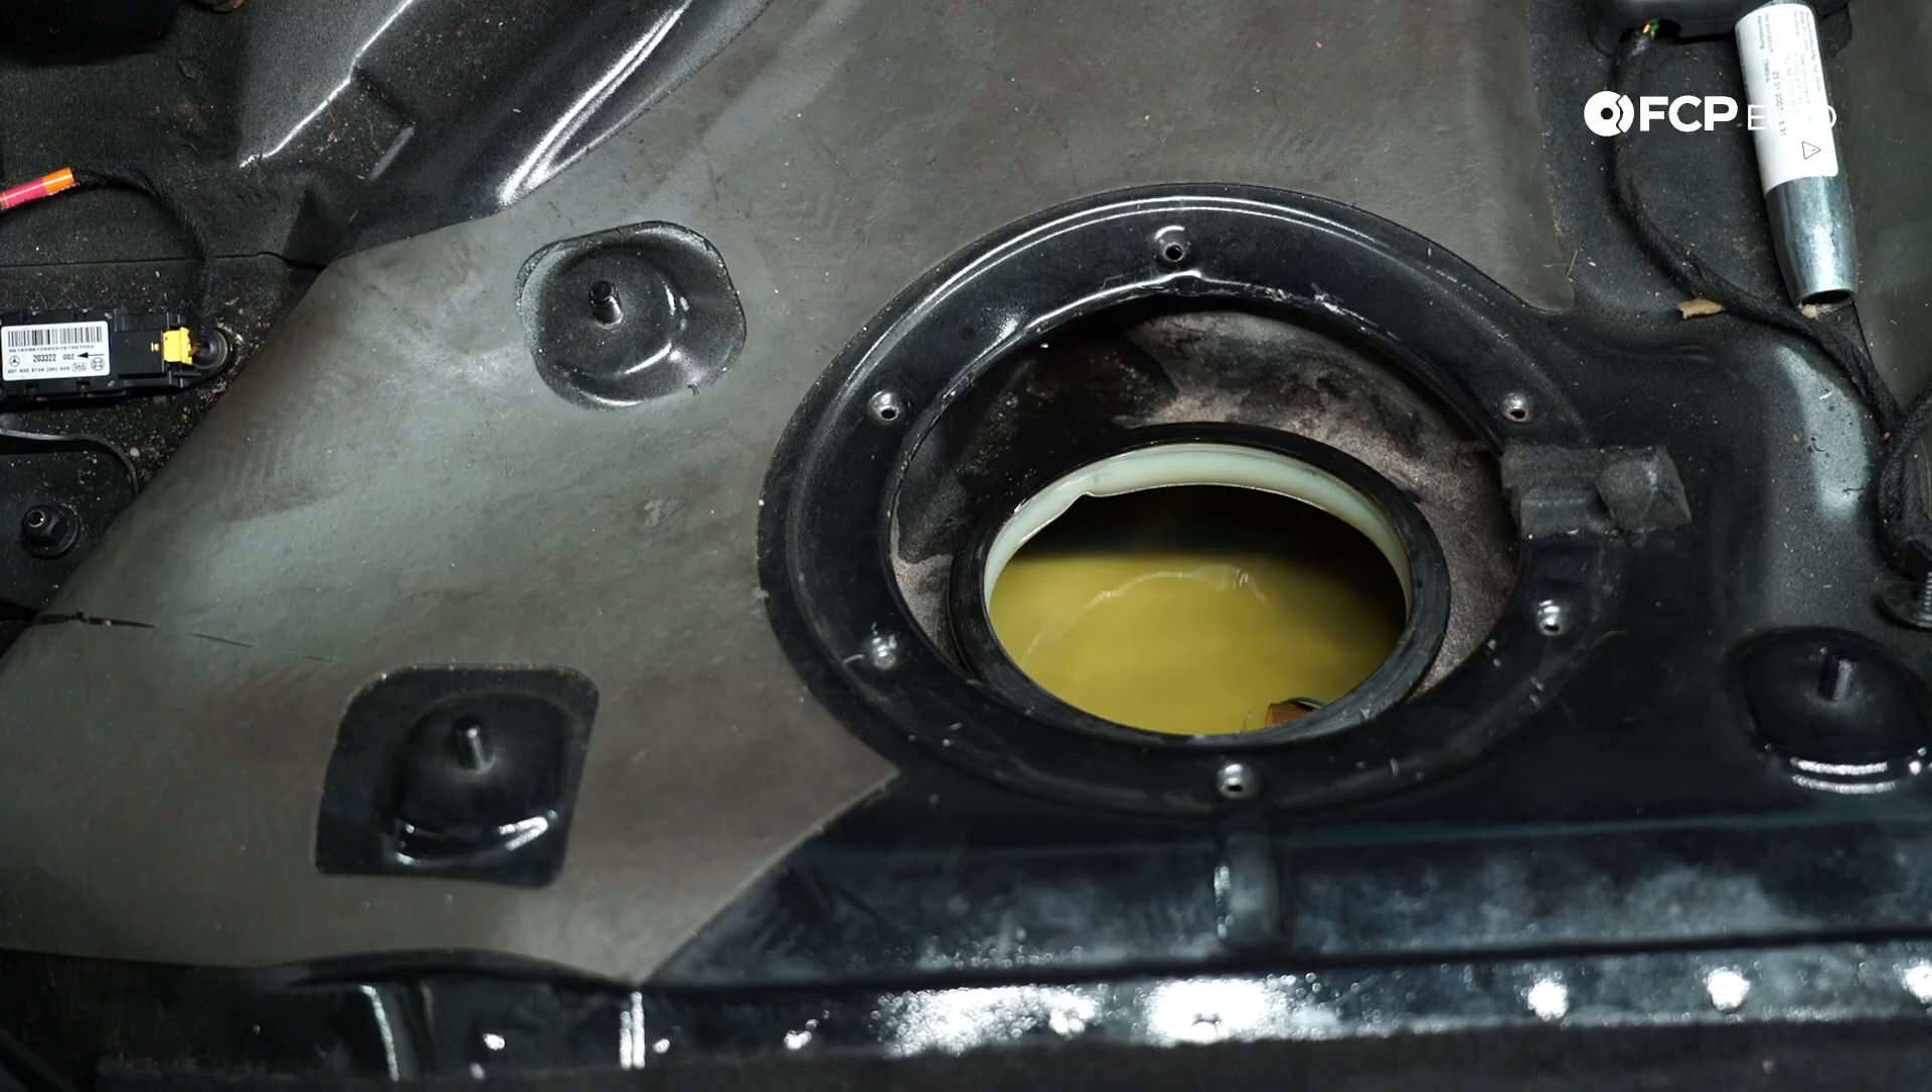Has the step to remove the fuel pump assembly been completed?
Yes.